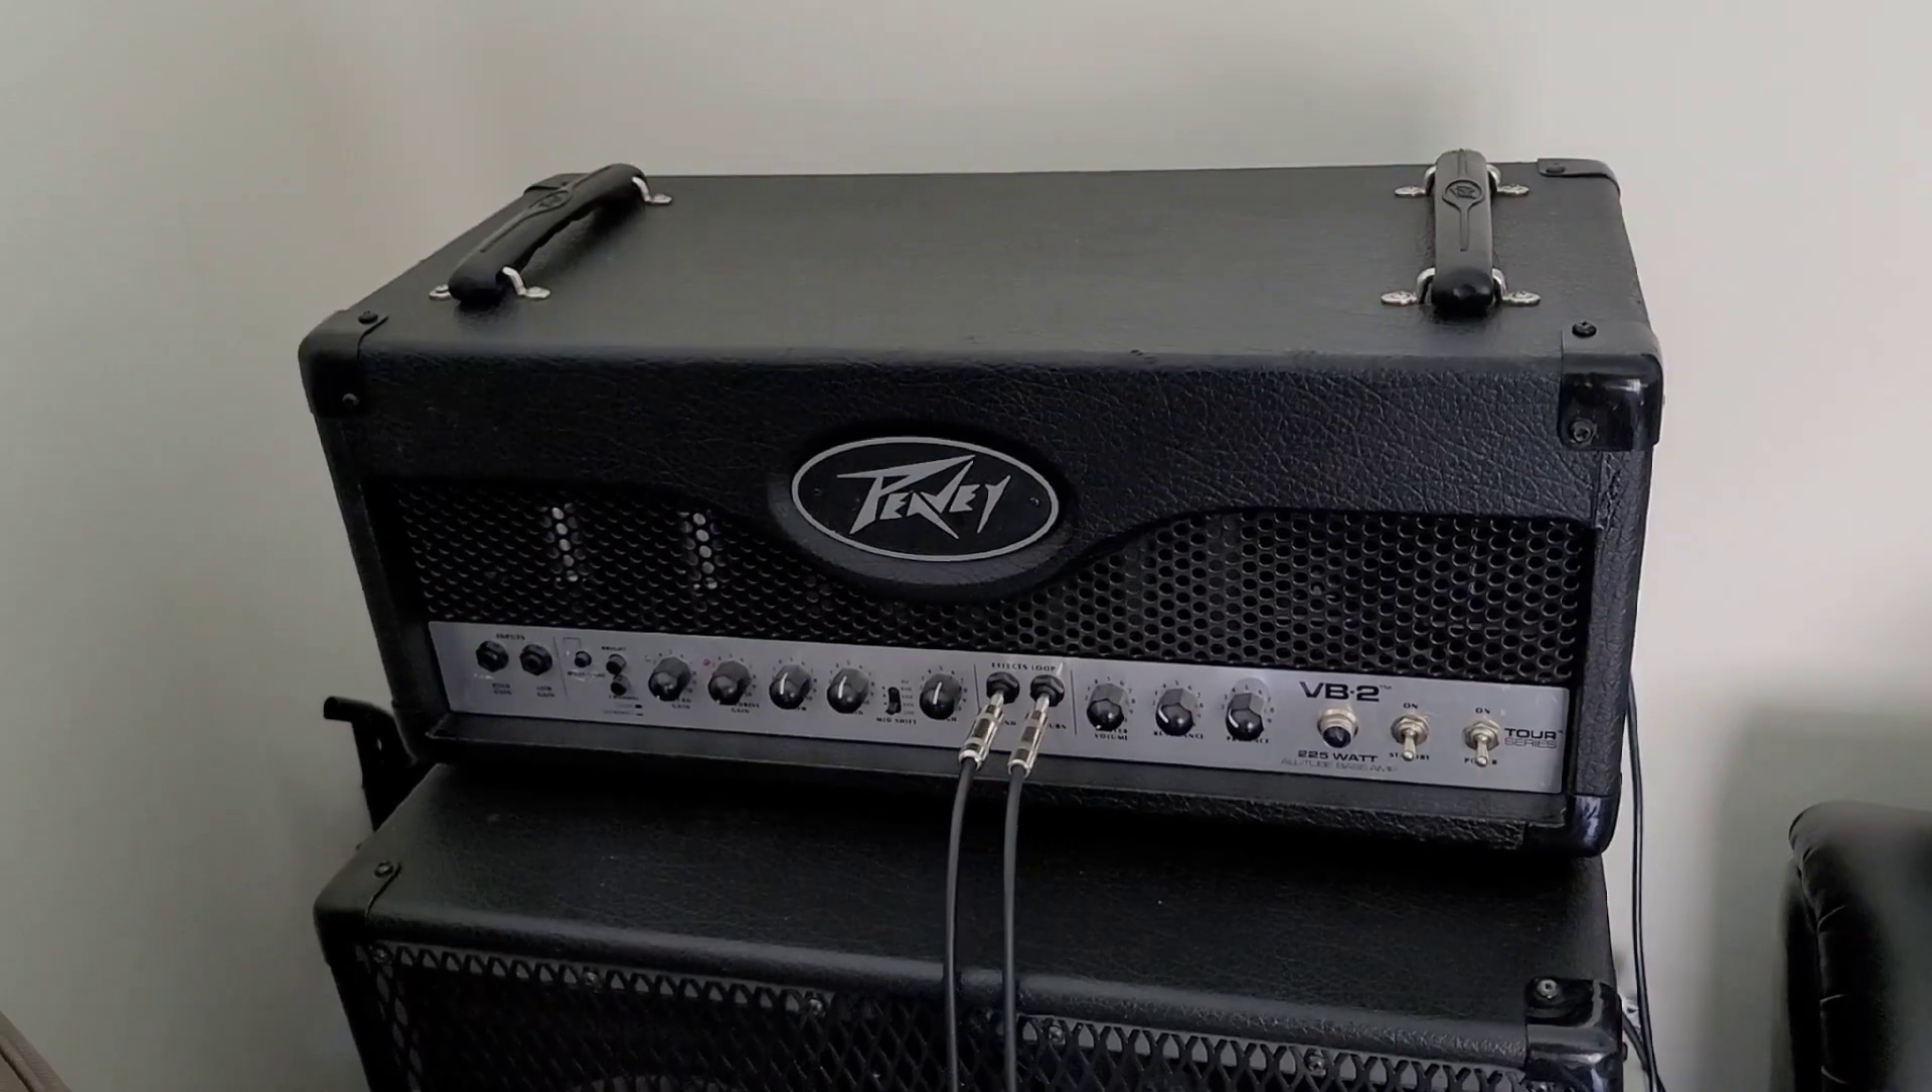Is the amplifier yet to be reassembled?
No.